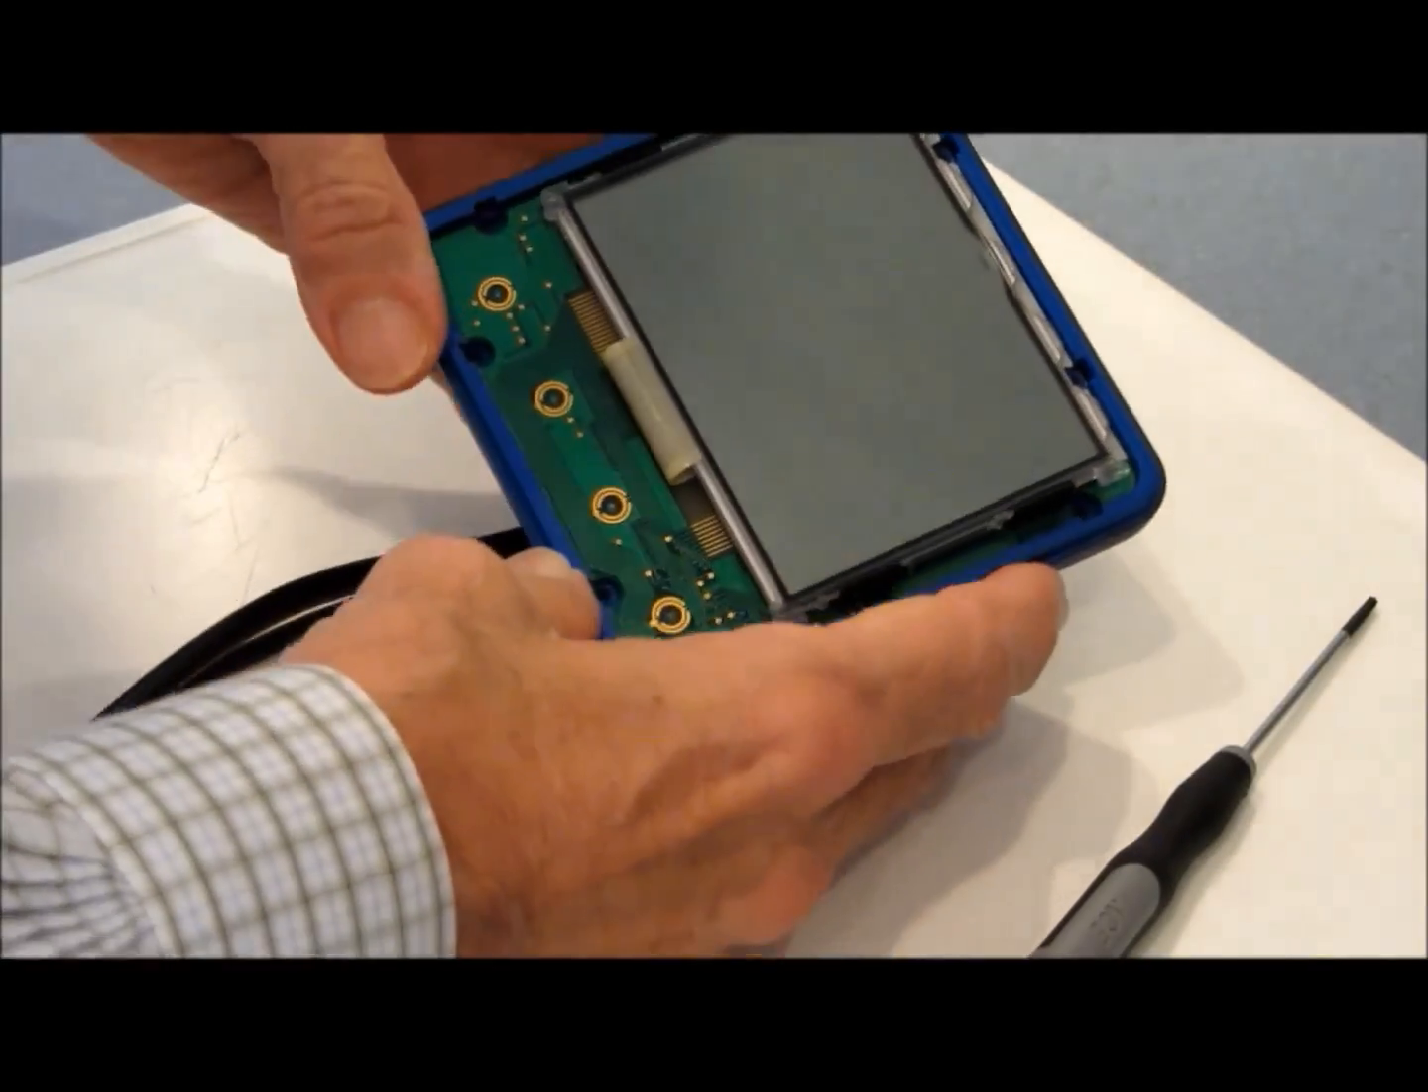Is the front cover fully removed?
Yes.